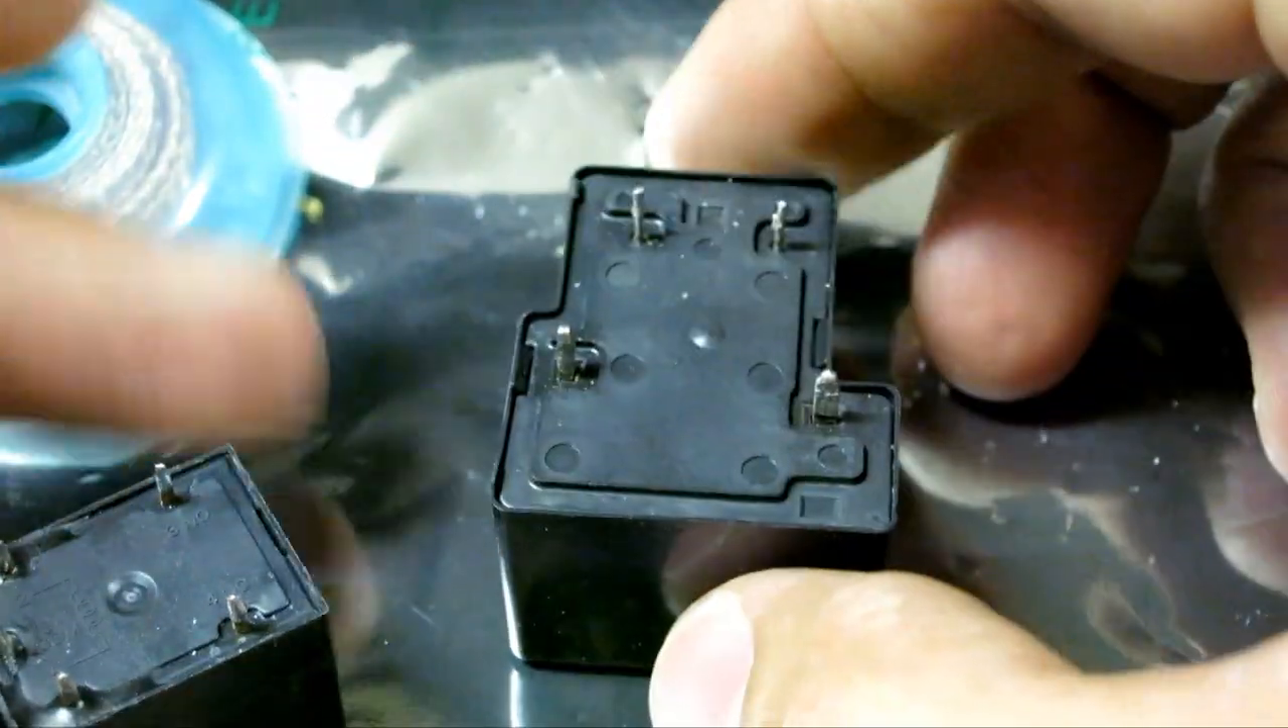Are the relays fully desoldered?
Yes.